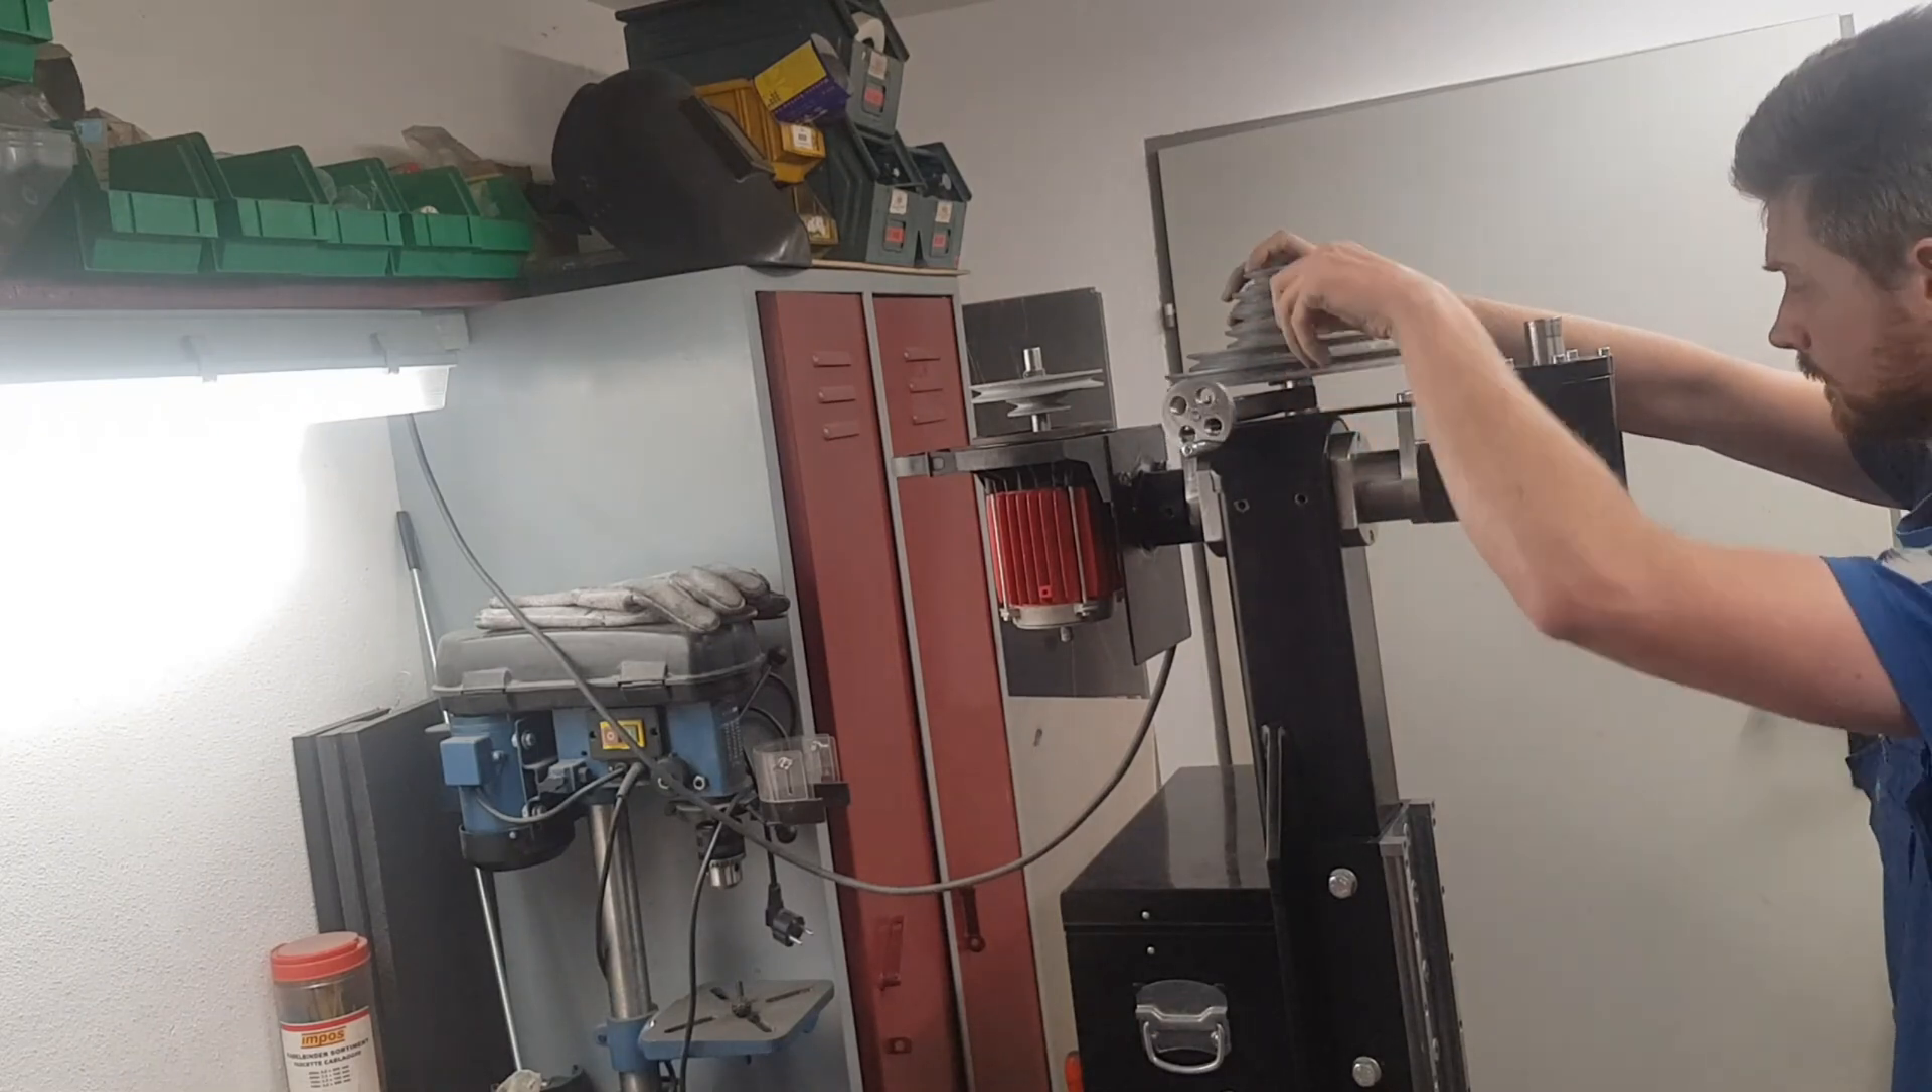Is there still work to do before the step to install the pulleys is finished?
Yes.